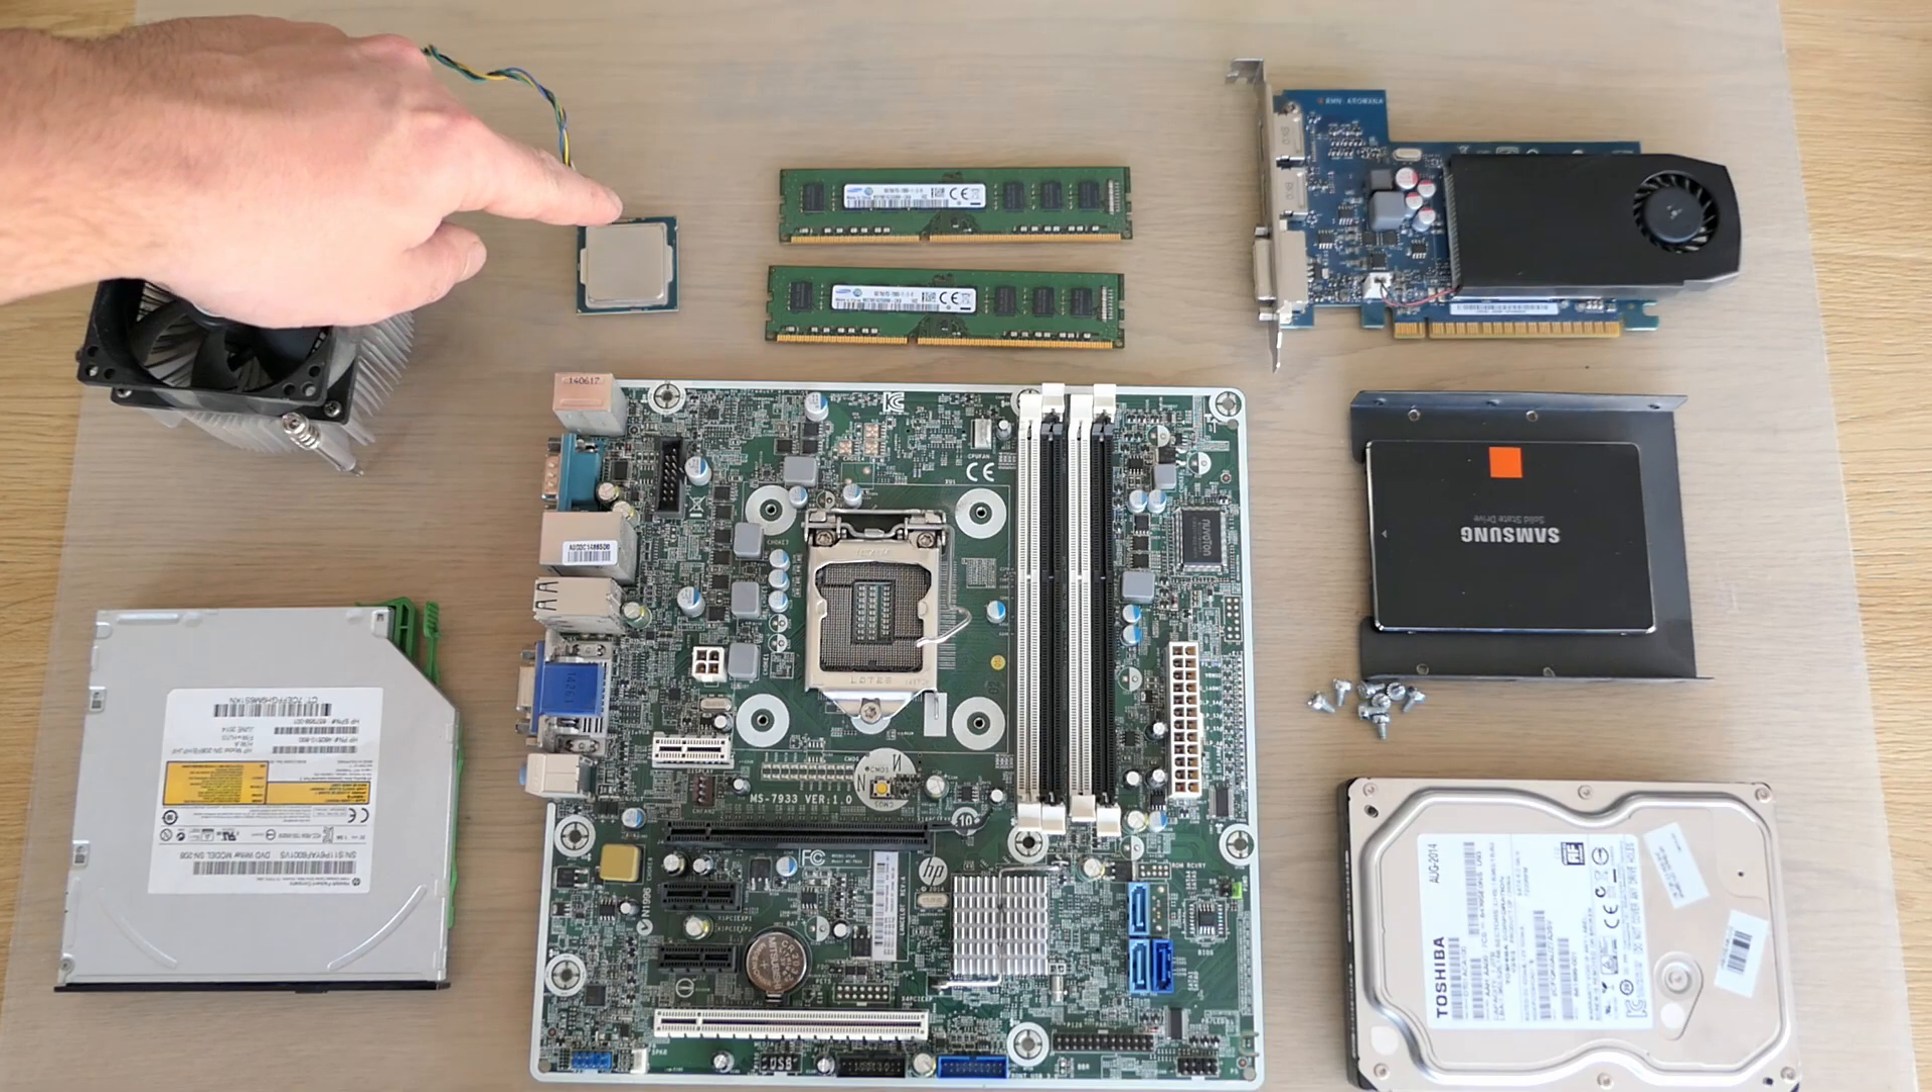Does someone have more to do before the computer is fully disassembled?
No.